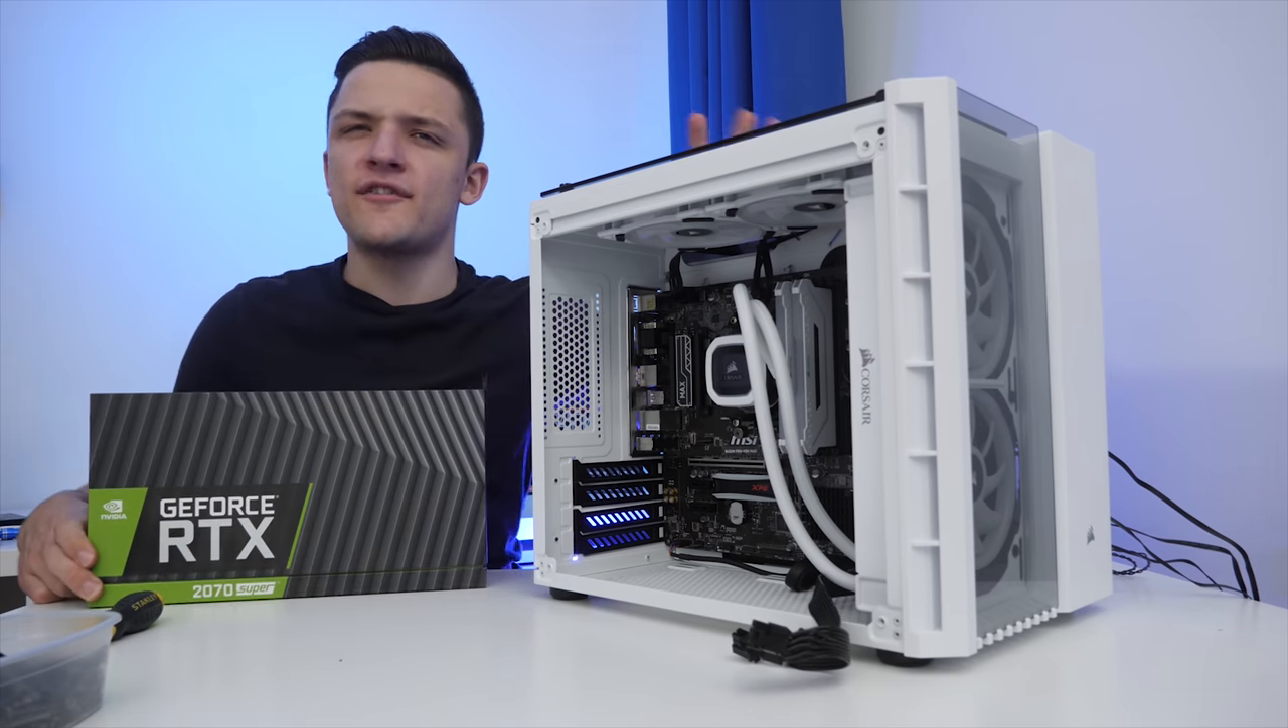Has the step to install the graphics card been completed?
No.